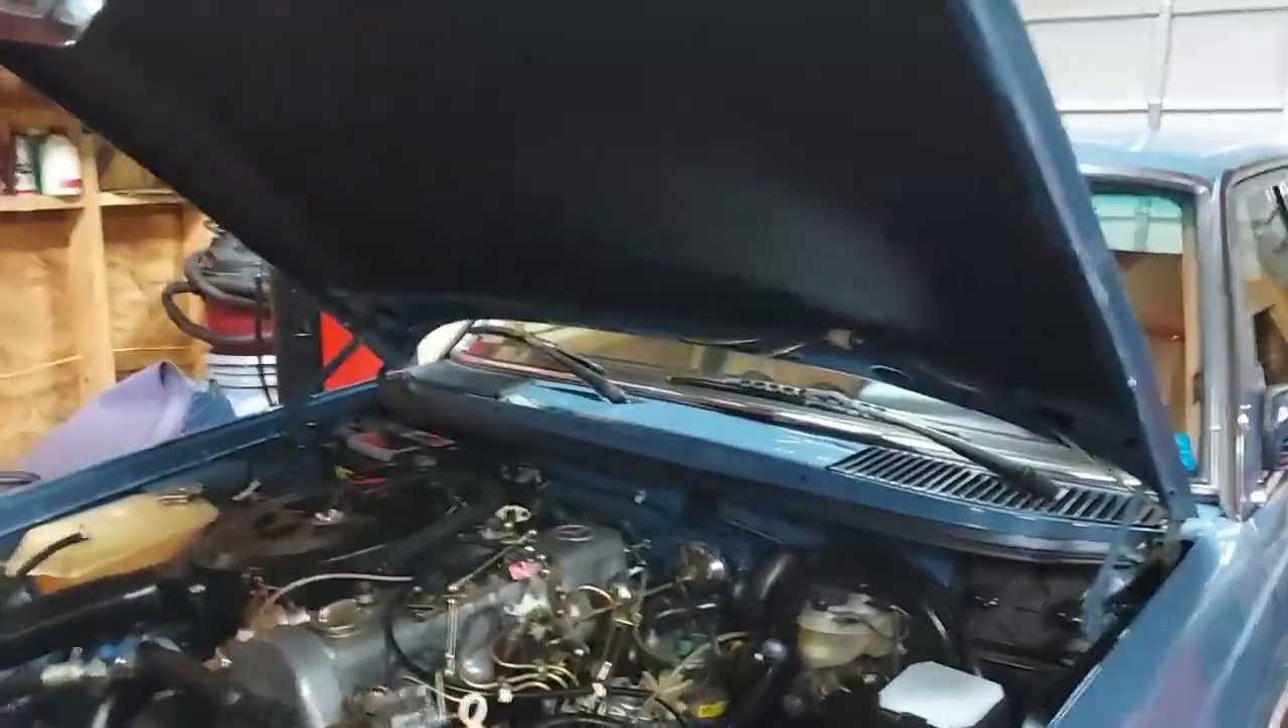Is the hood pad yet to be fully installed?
No.